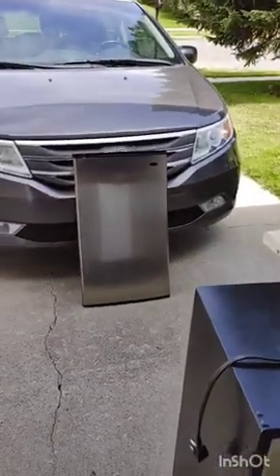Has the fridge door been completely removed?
Yes.